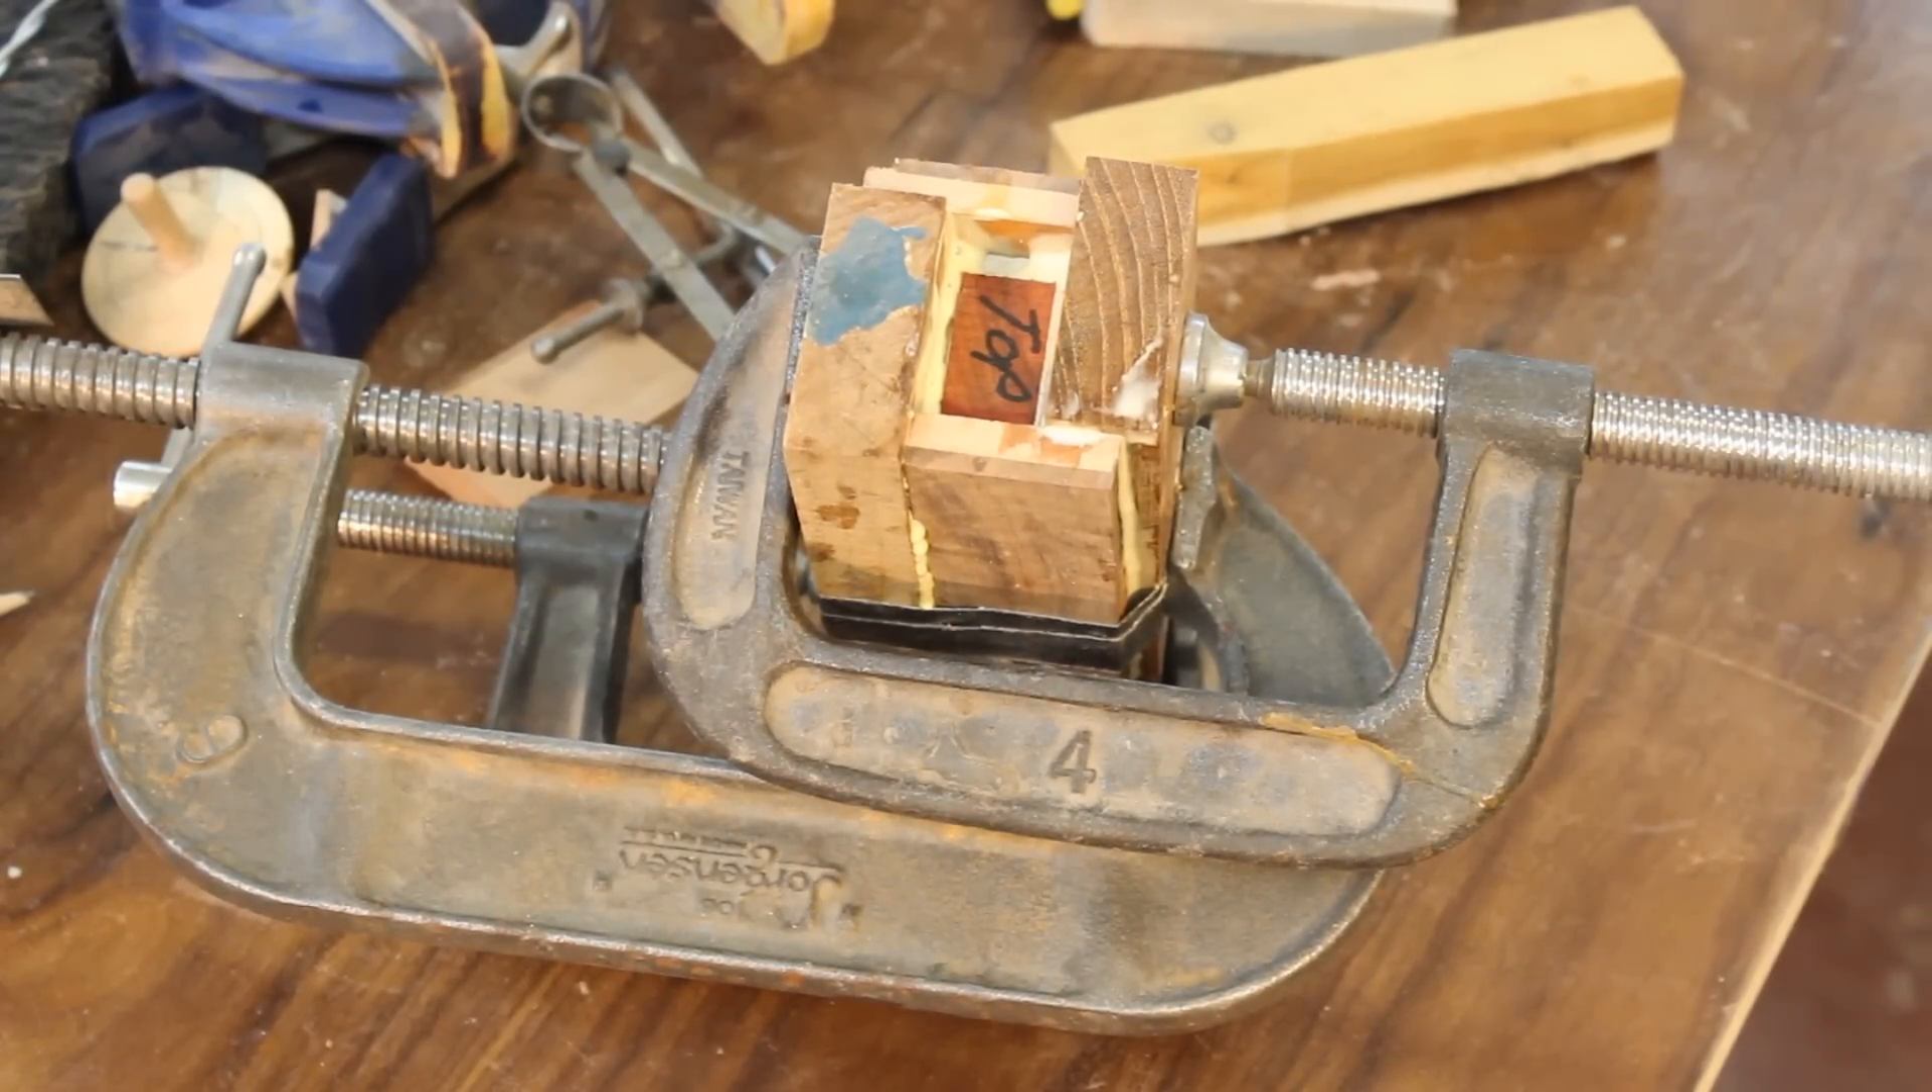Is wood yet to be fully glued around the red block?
No.